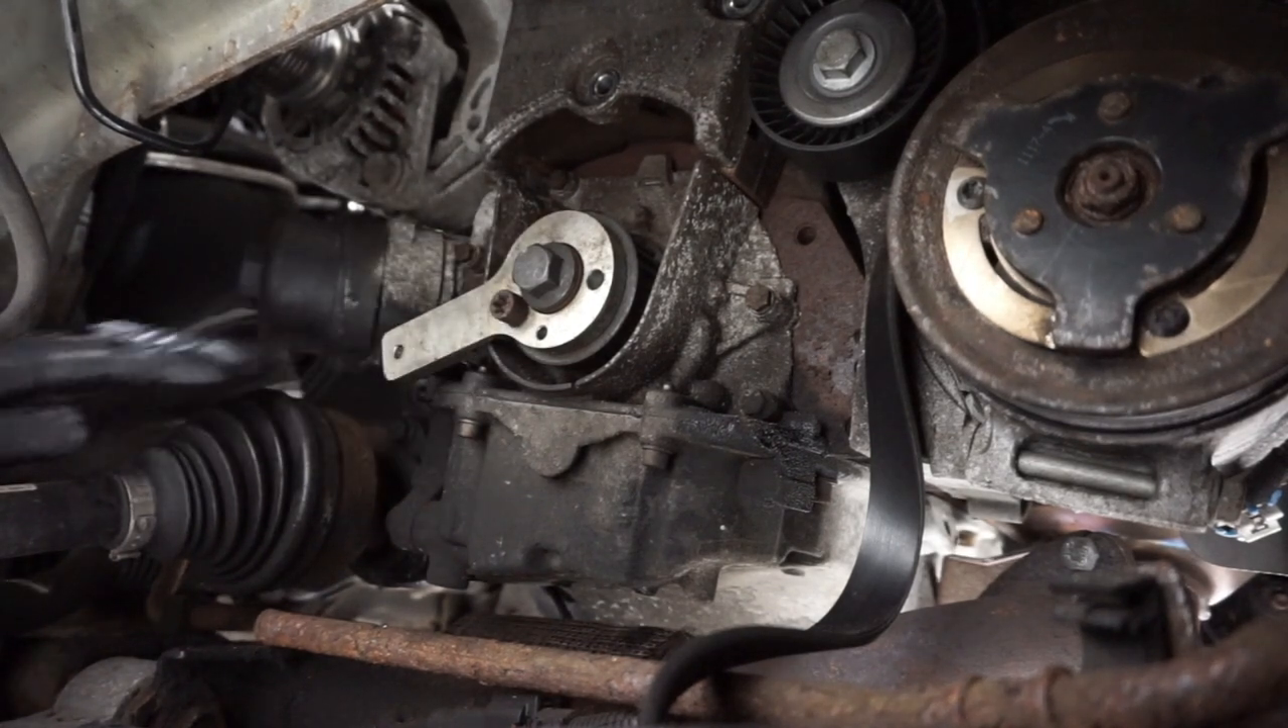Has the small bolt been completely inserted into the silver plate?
Yes.